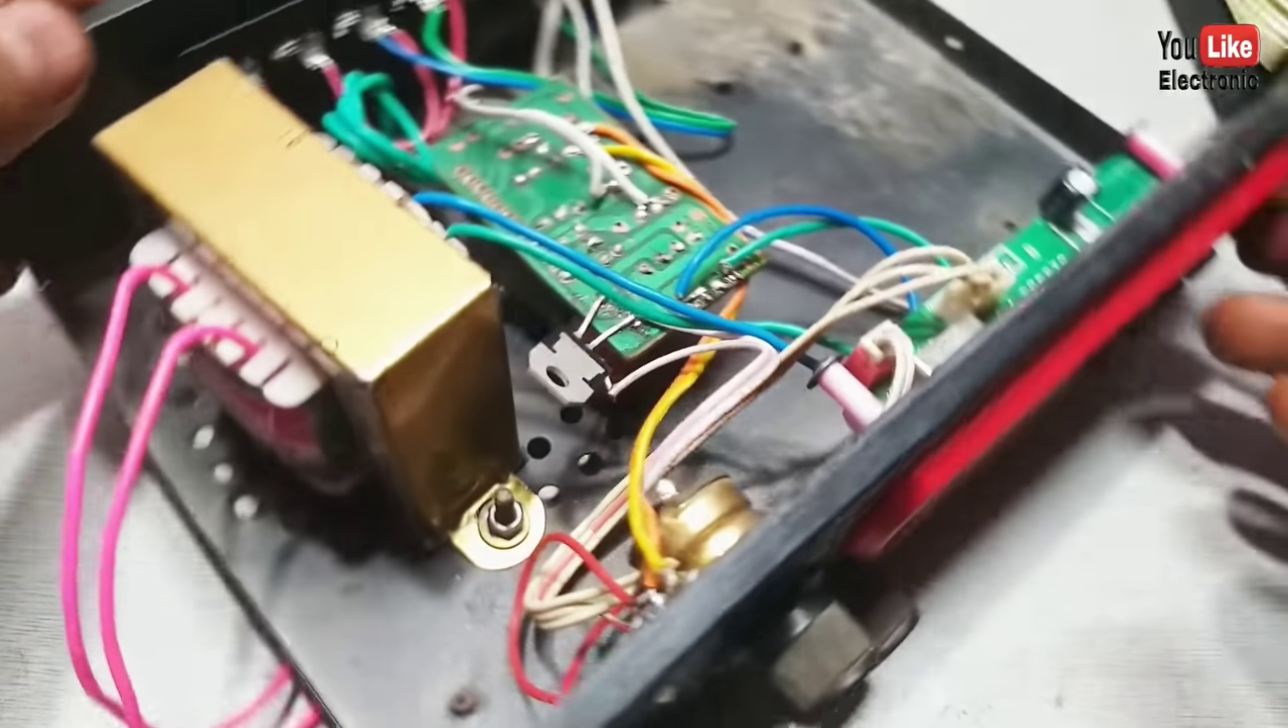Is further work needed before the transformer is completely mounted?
No.